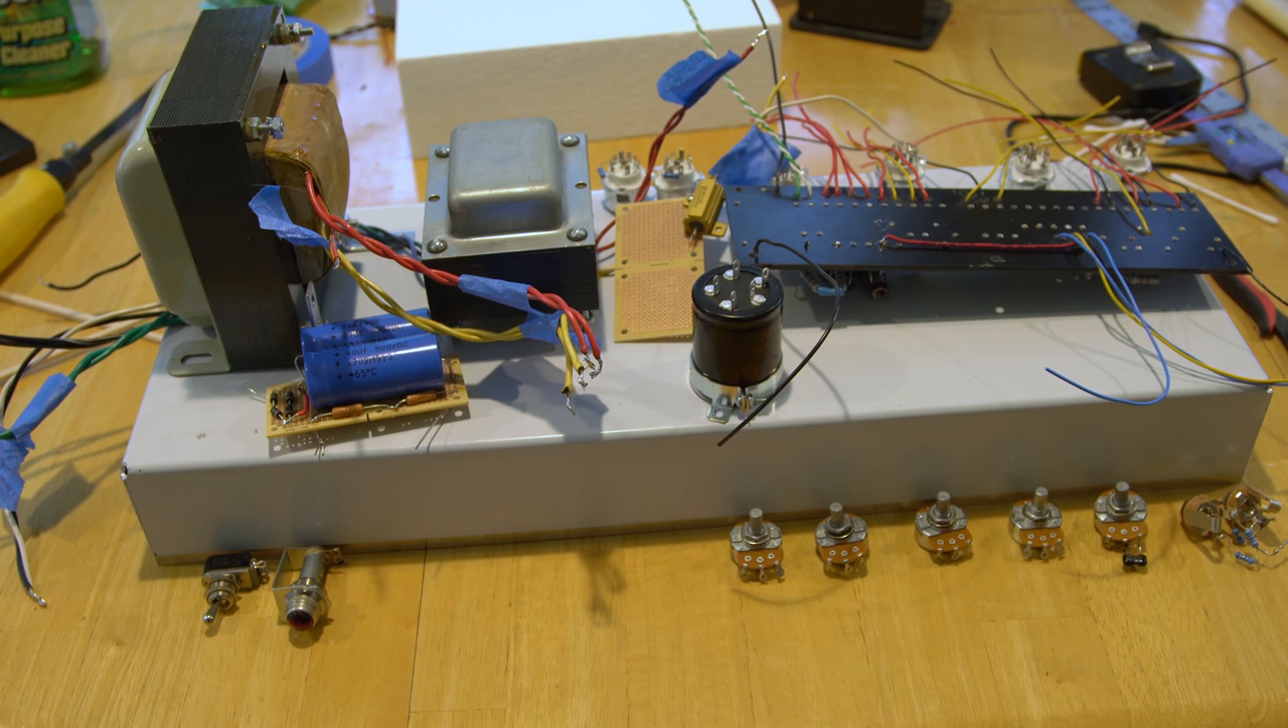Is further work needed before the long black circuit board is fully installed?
Yes.